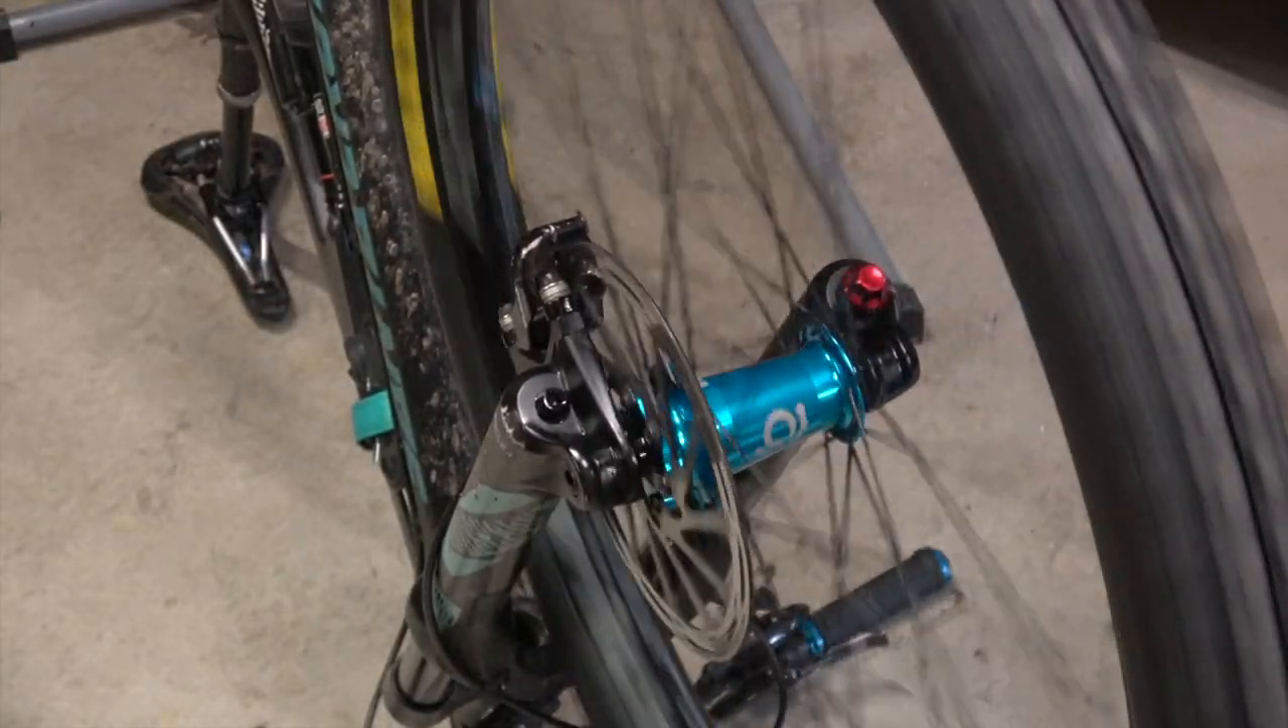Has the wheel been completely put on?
Yes.